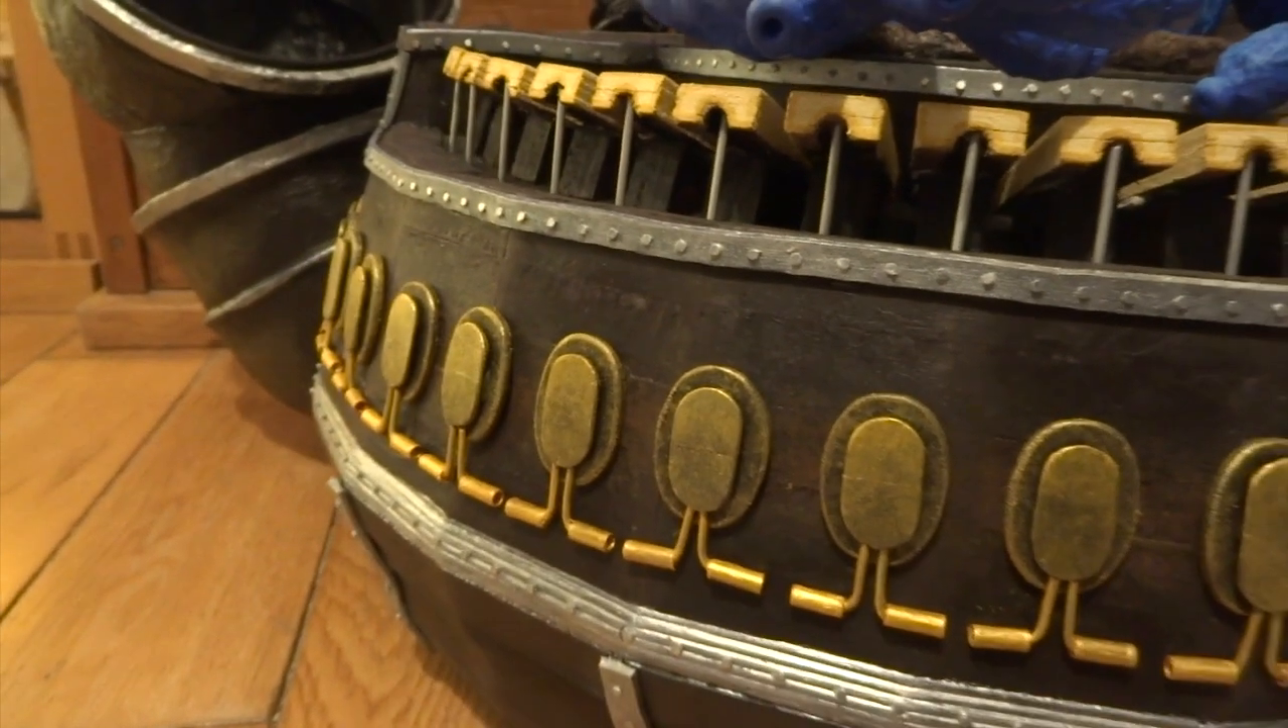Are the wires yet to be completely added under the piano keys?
No.